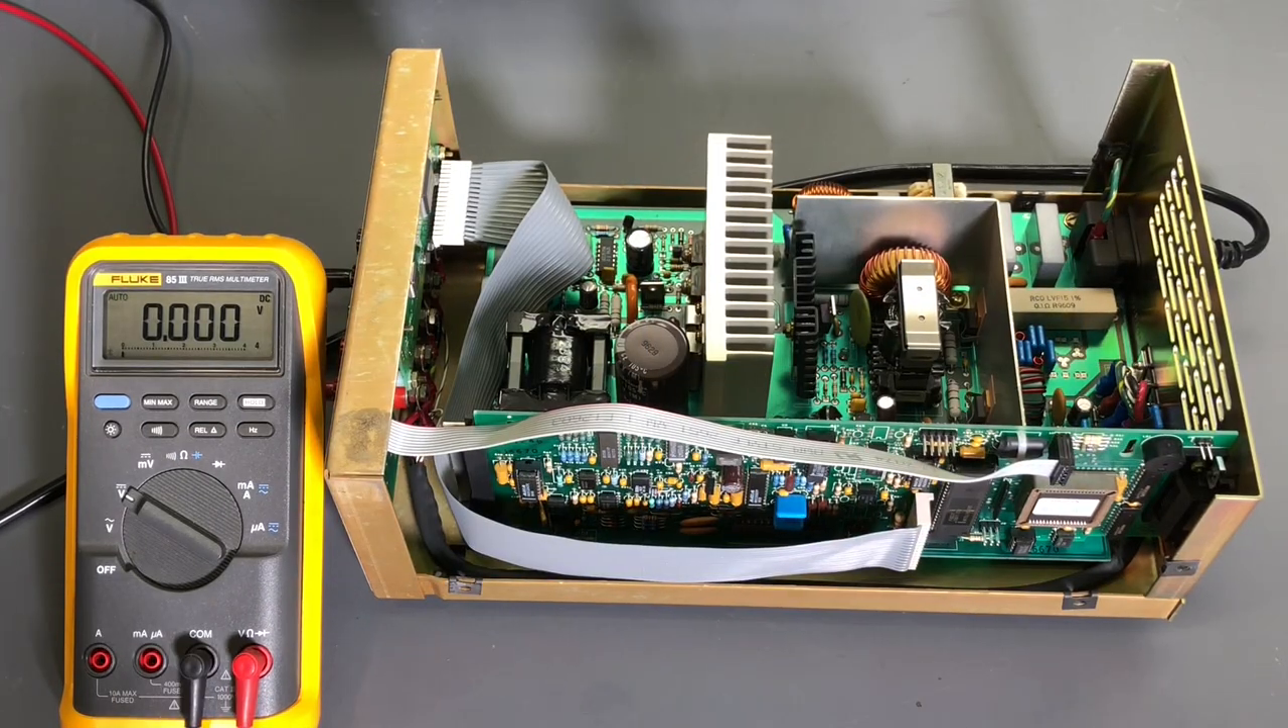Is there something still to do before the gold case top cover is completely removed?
No.